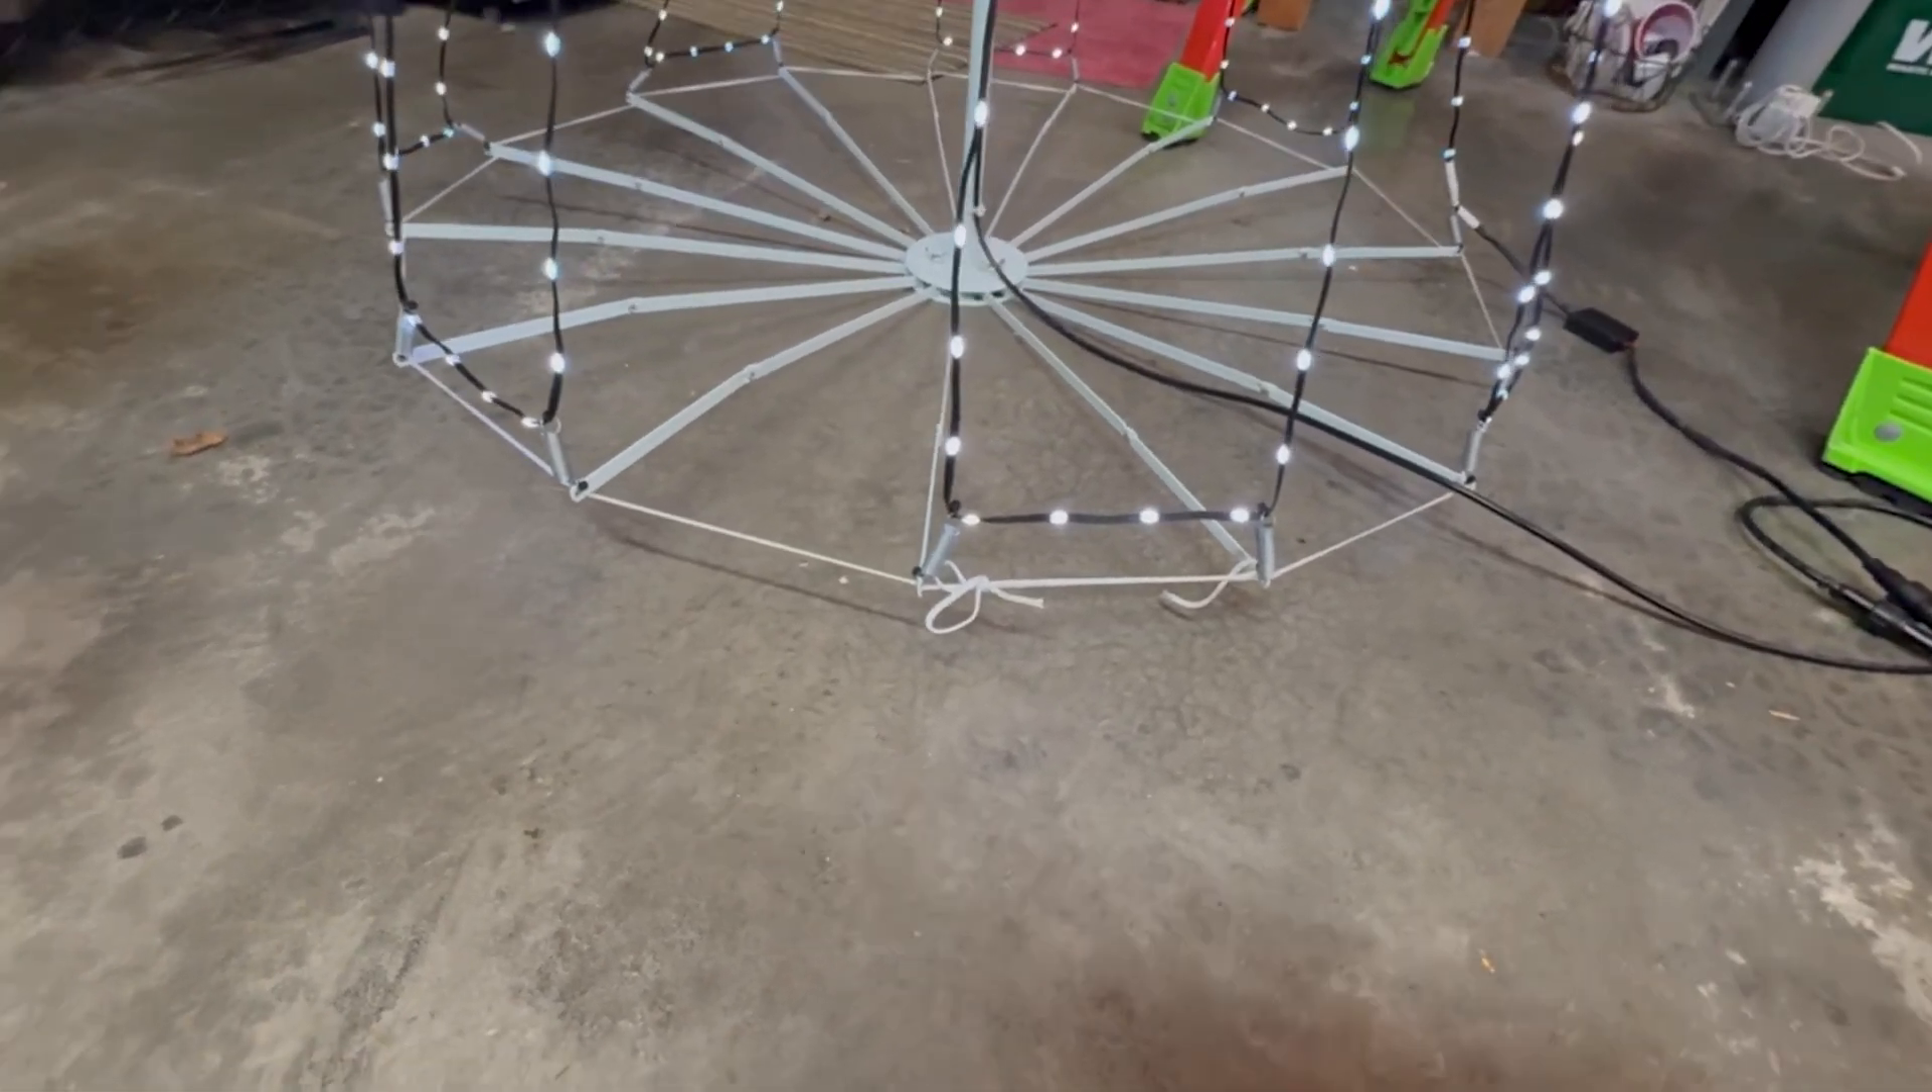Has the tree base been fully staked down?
No.